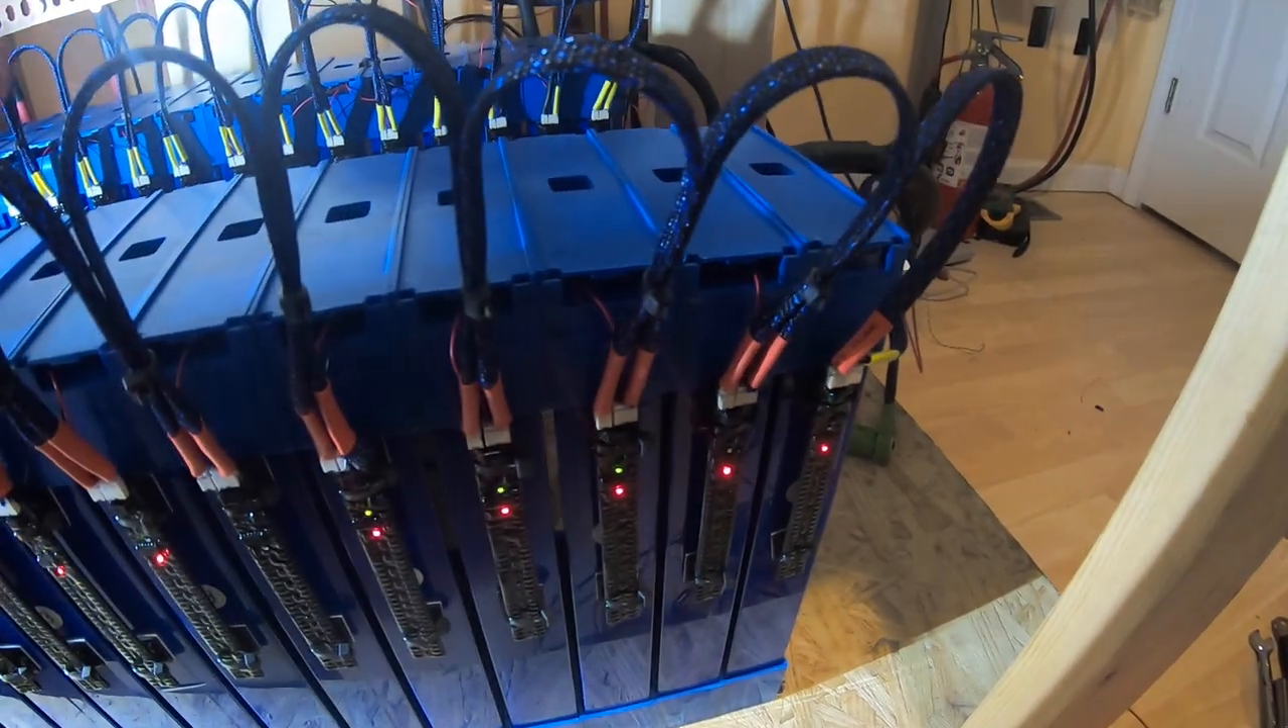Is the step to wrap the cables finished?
Yes.